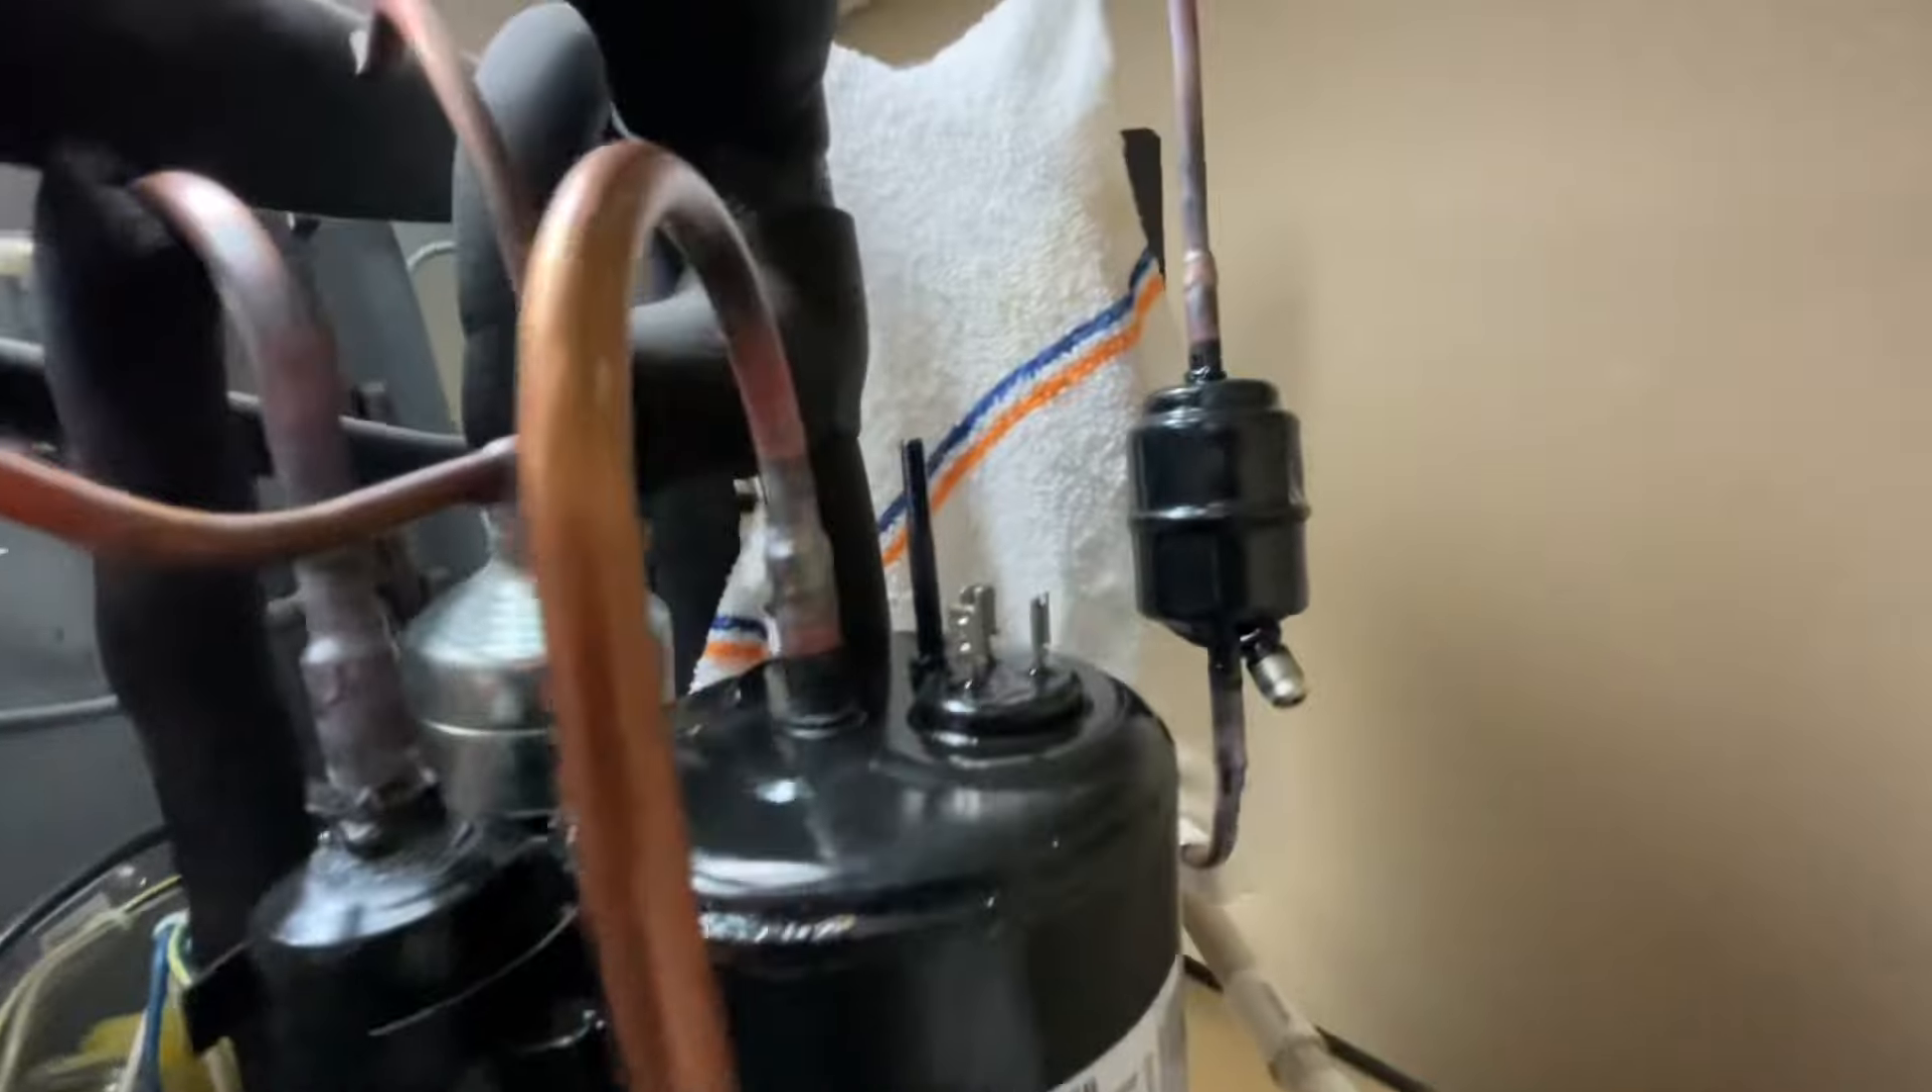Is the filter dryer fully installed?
Yes.